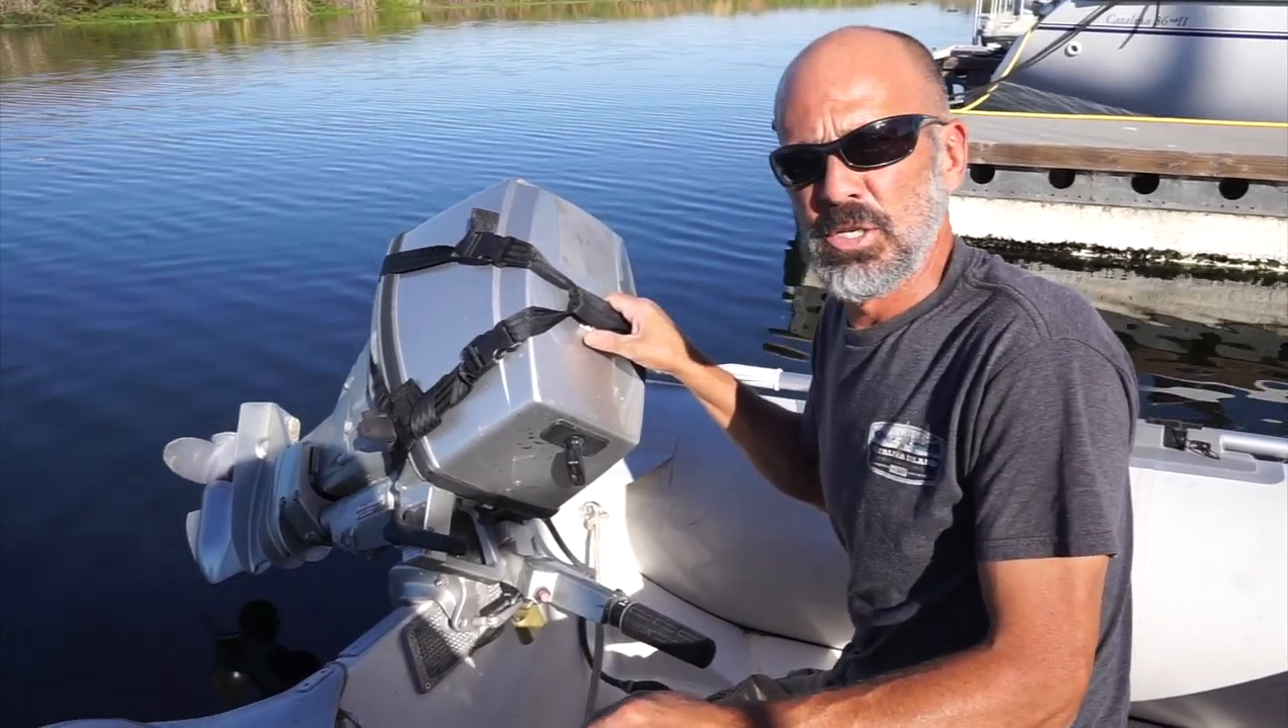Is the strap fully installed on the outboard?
Yes.